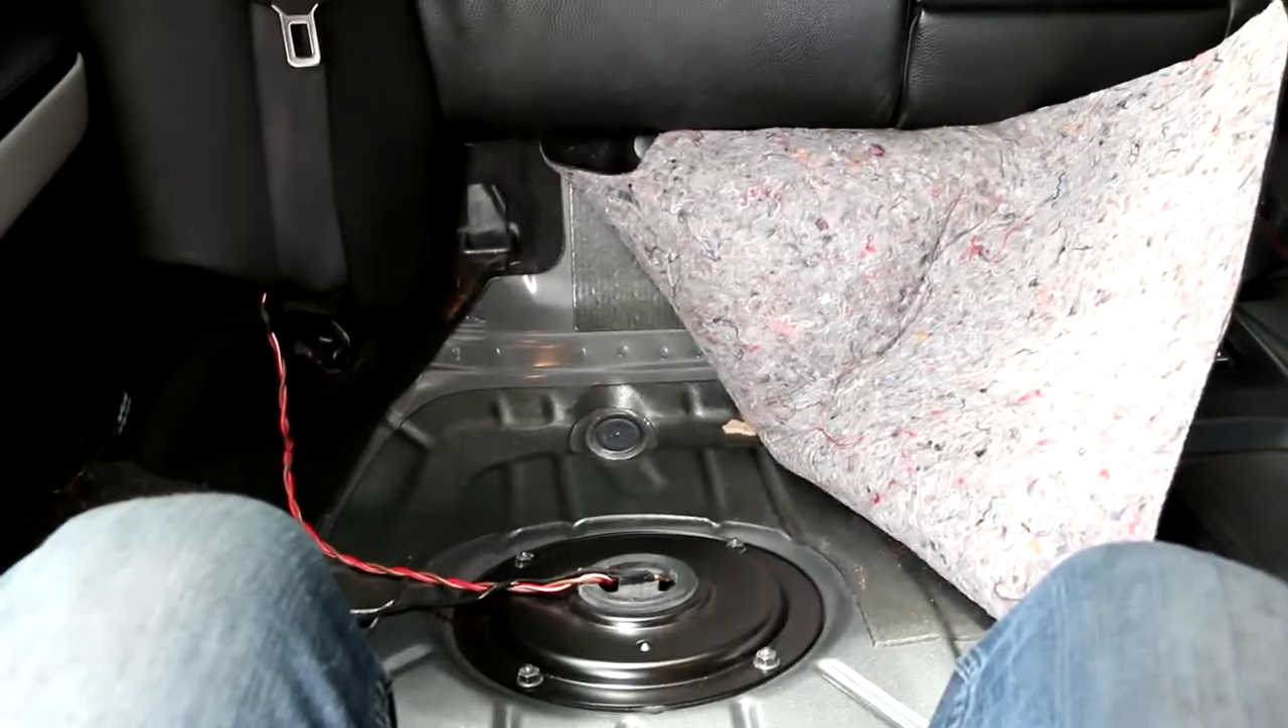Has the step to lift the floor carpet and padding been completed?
Yes.